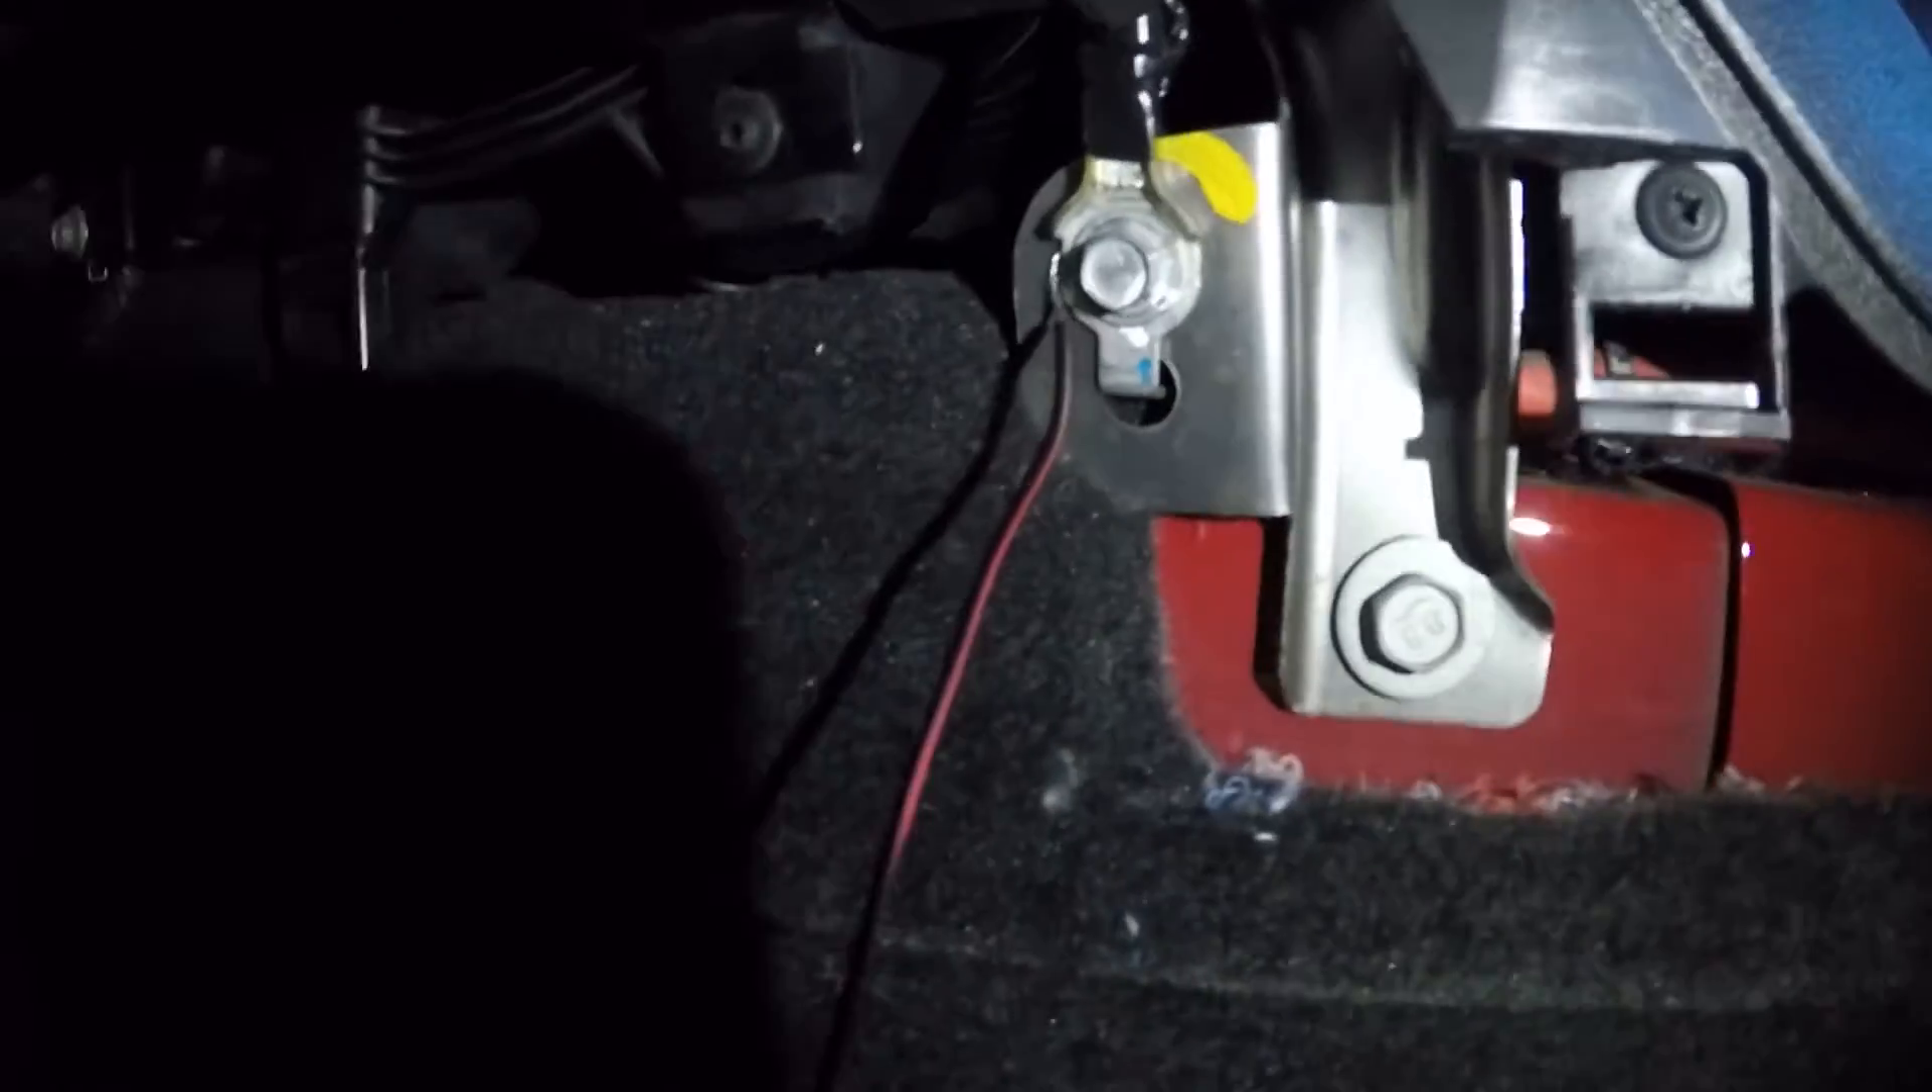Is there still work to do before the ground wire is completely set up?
No.